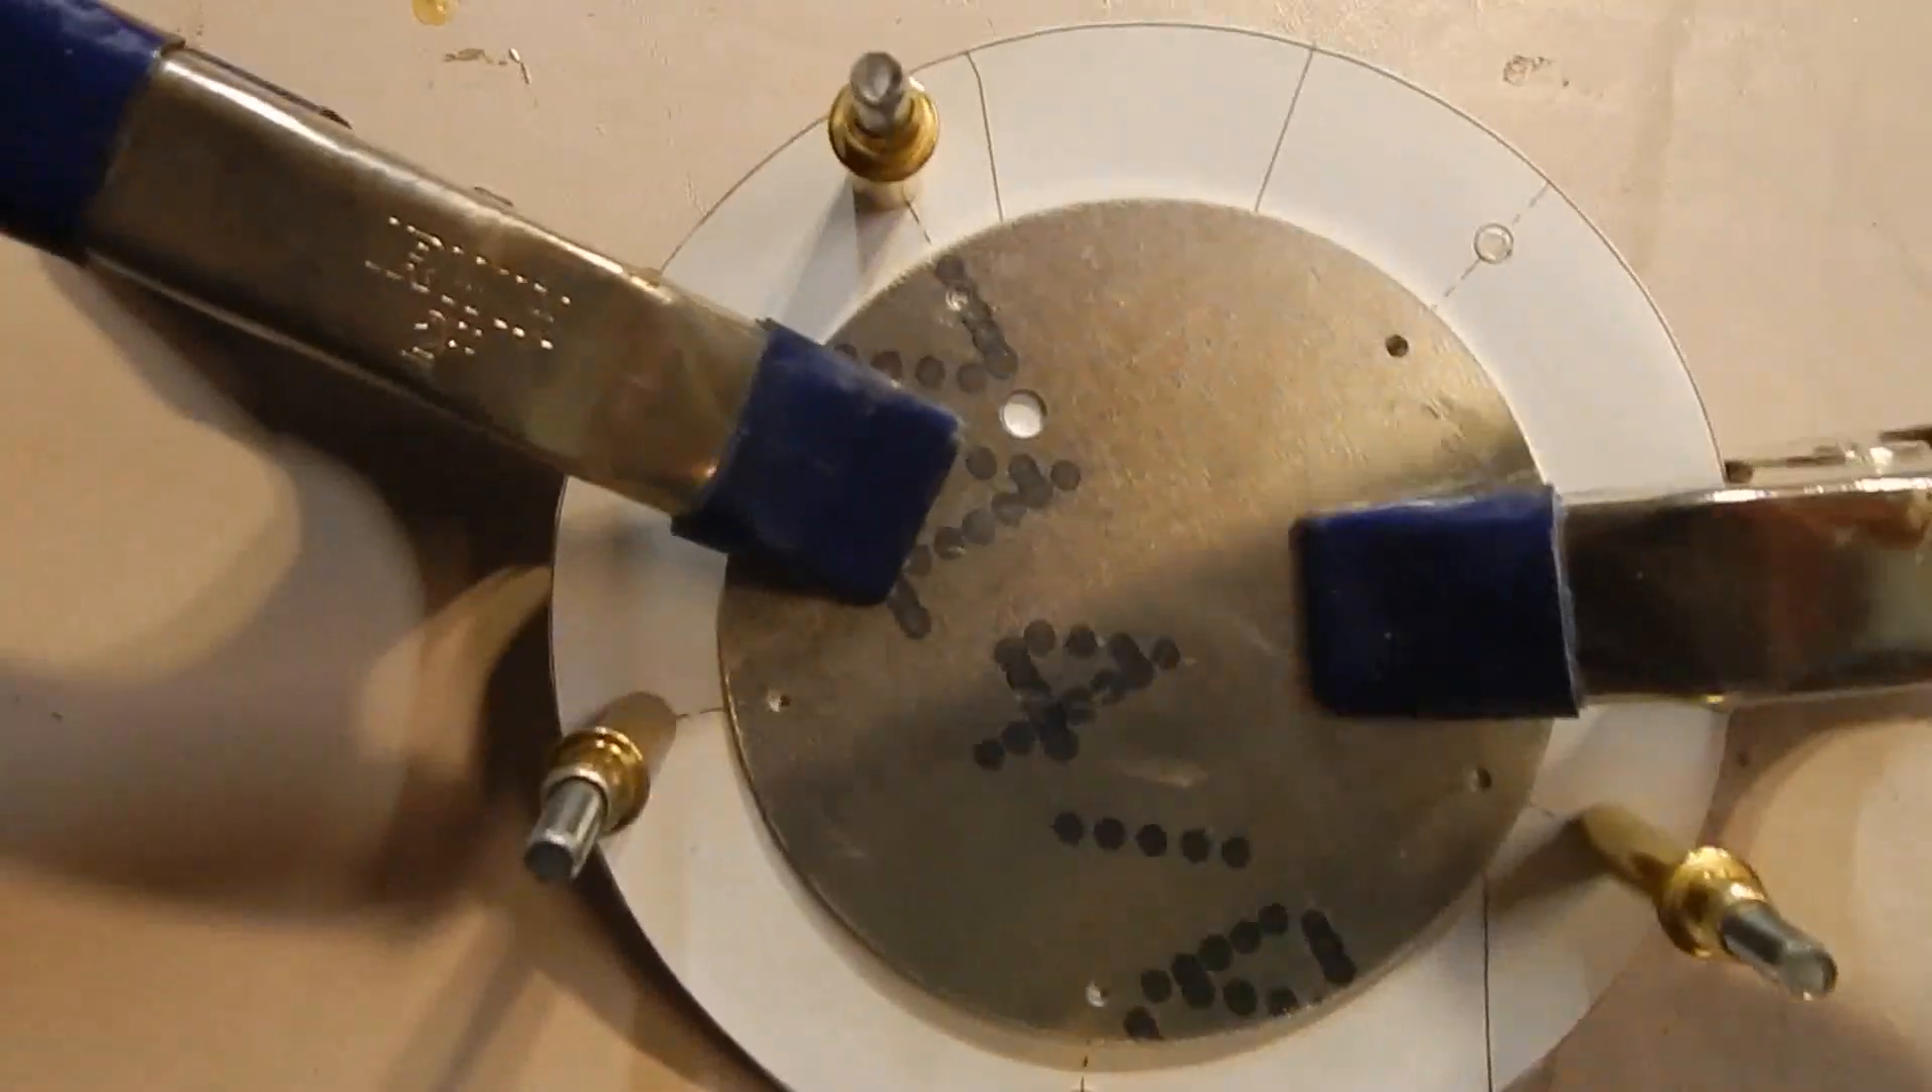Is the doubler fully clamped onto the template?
Yes.